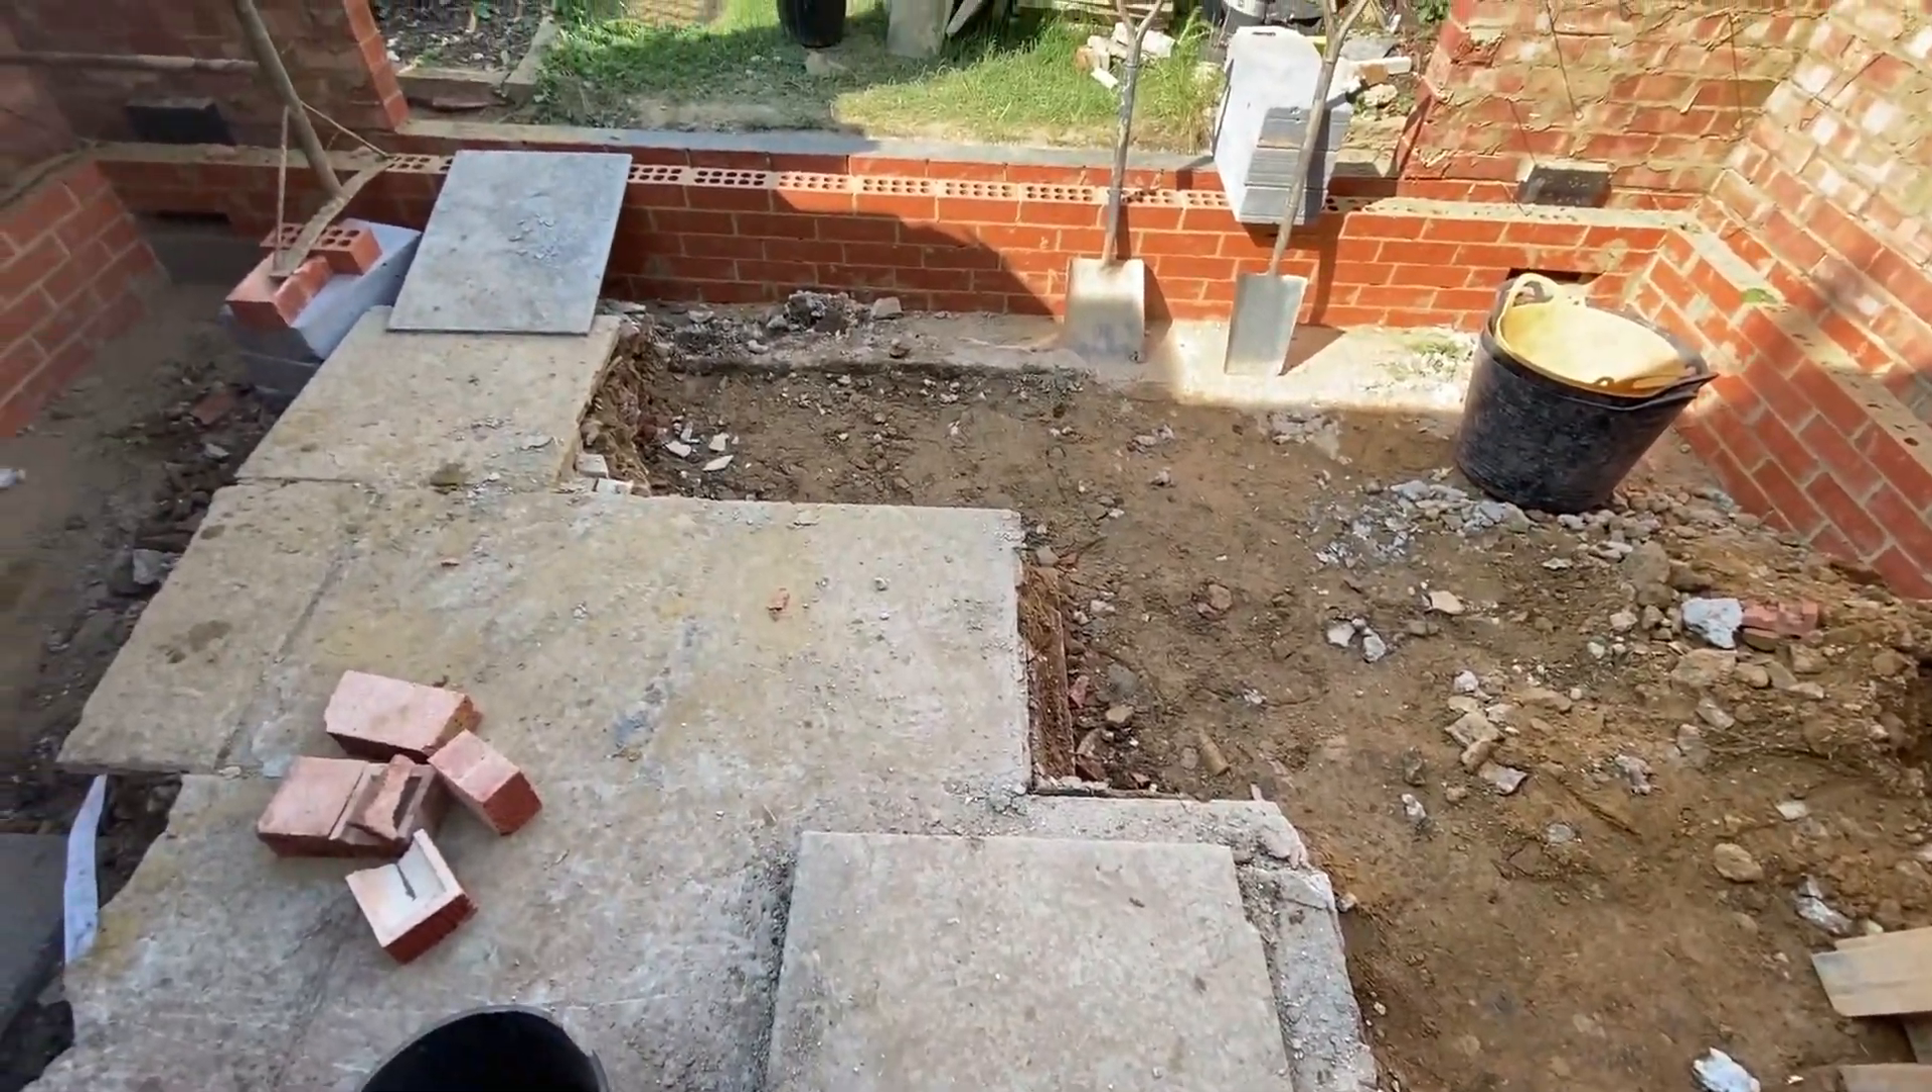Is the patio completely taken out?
No.